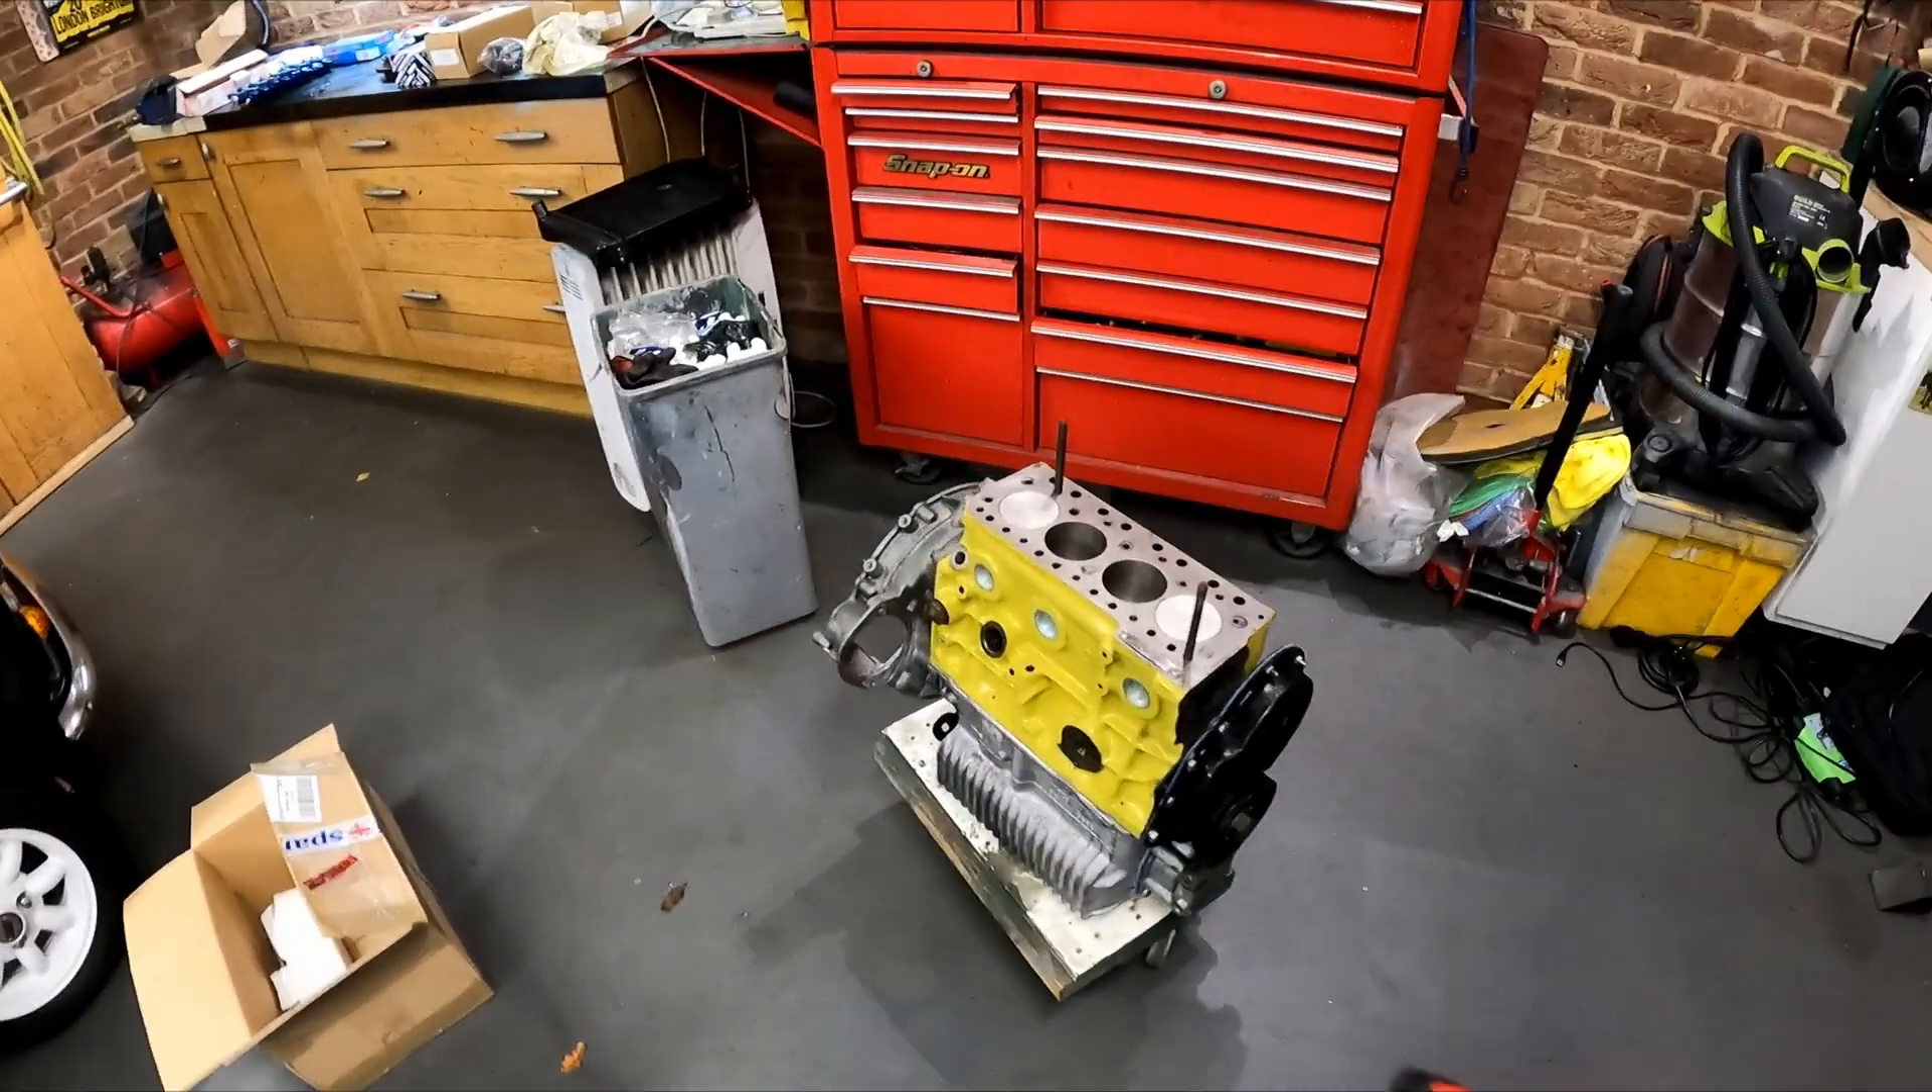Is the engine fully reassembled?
No.